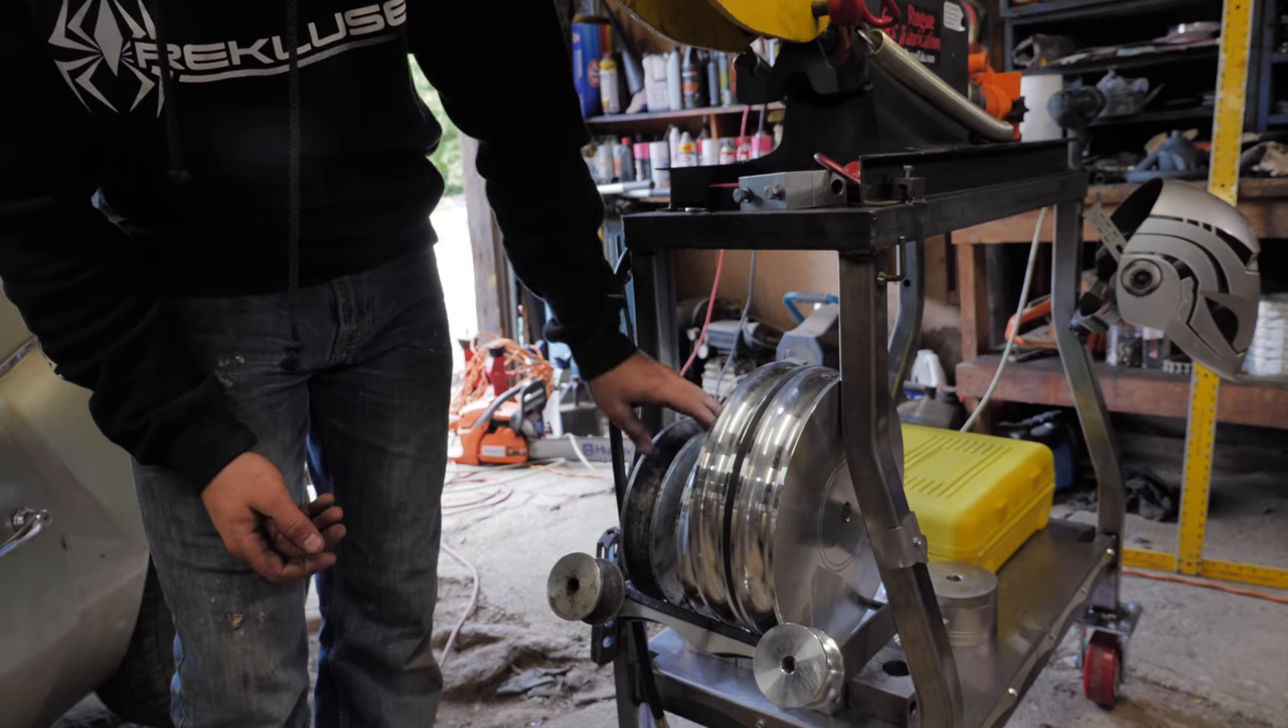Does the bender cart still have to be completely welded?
No.